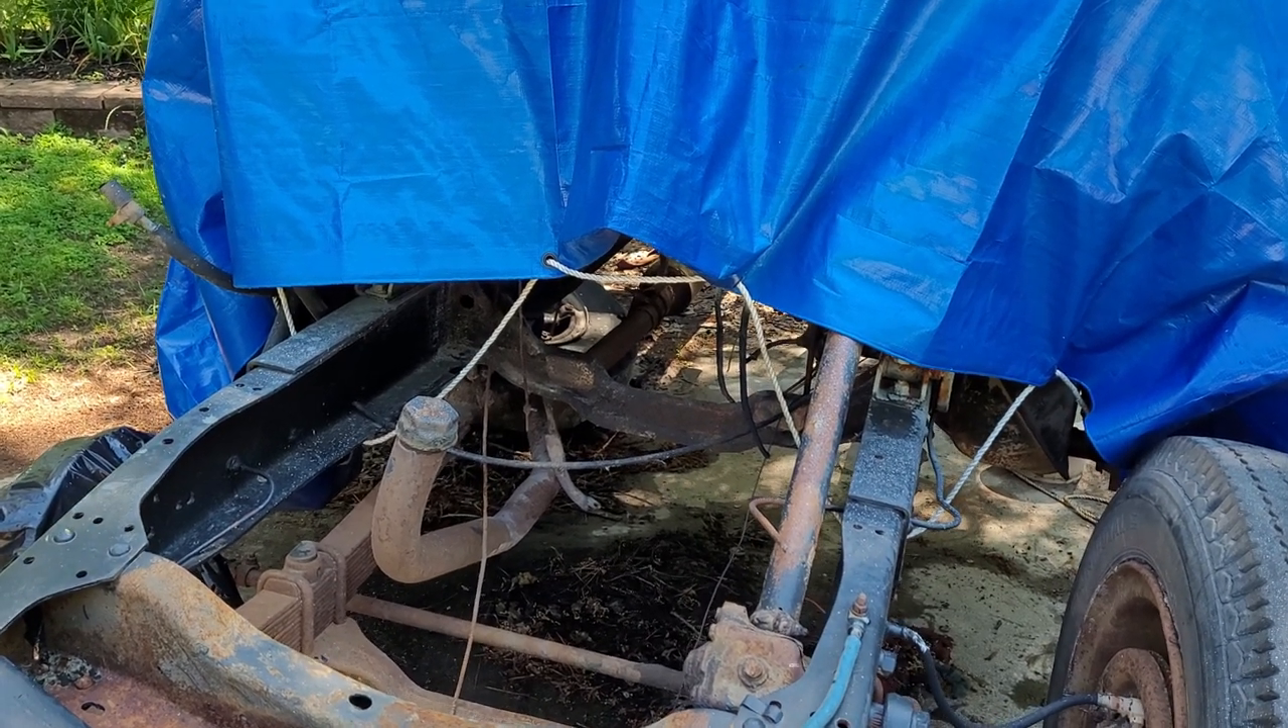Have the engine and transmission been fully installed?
No.